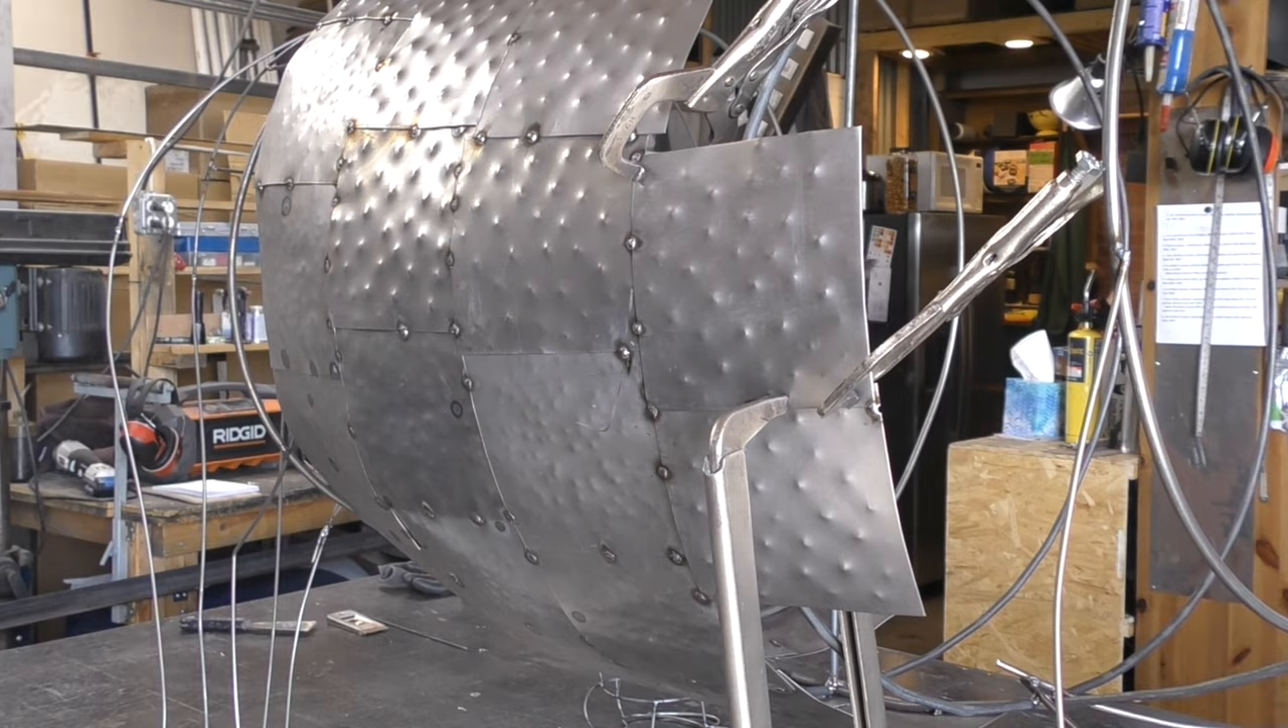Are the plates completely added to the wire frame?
No.